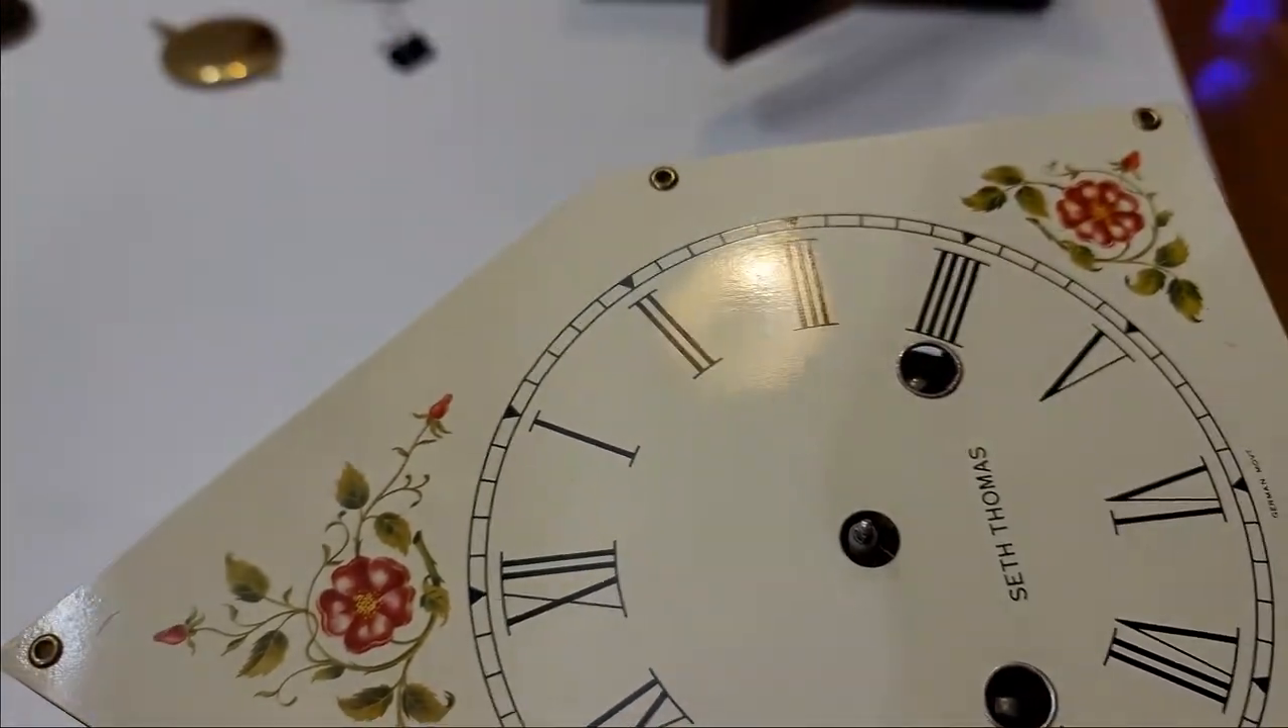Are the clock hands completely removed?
Yes.